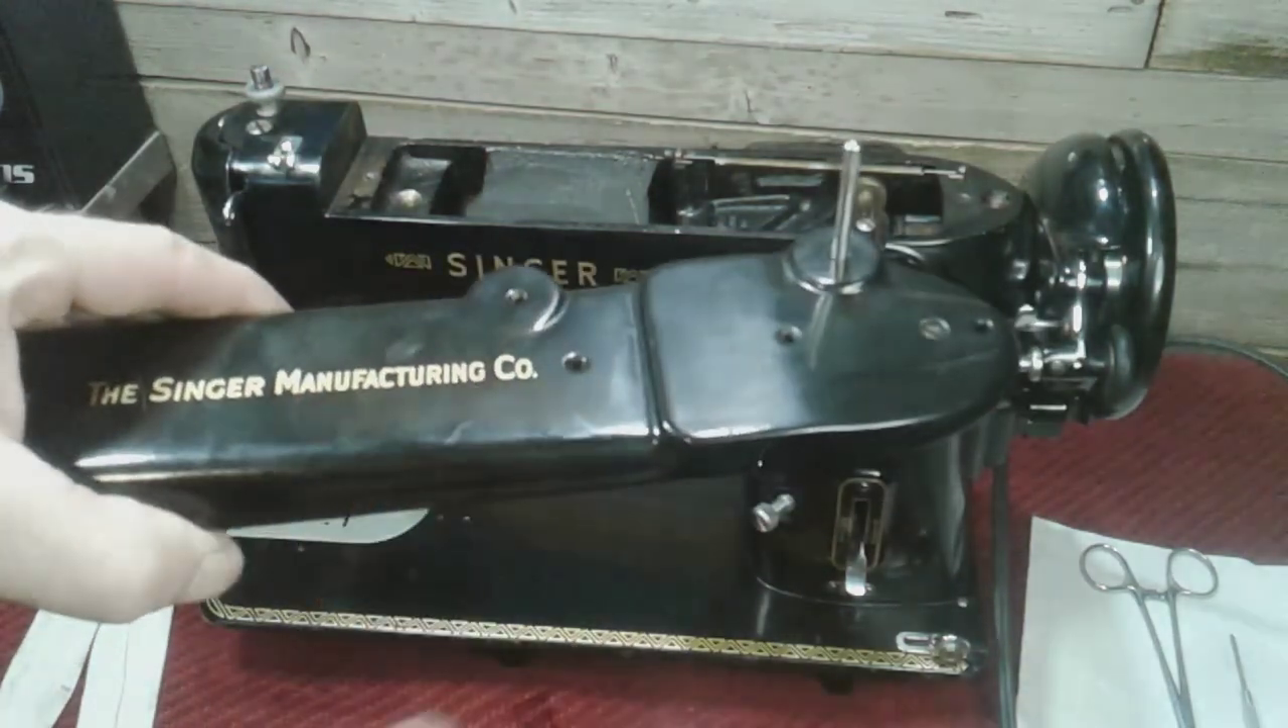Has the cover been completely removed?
Yes.